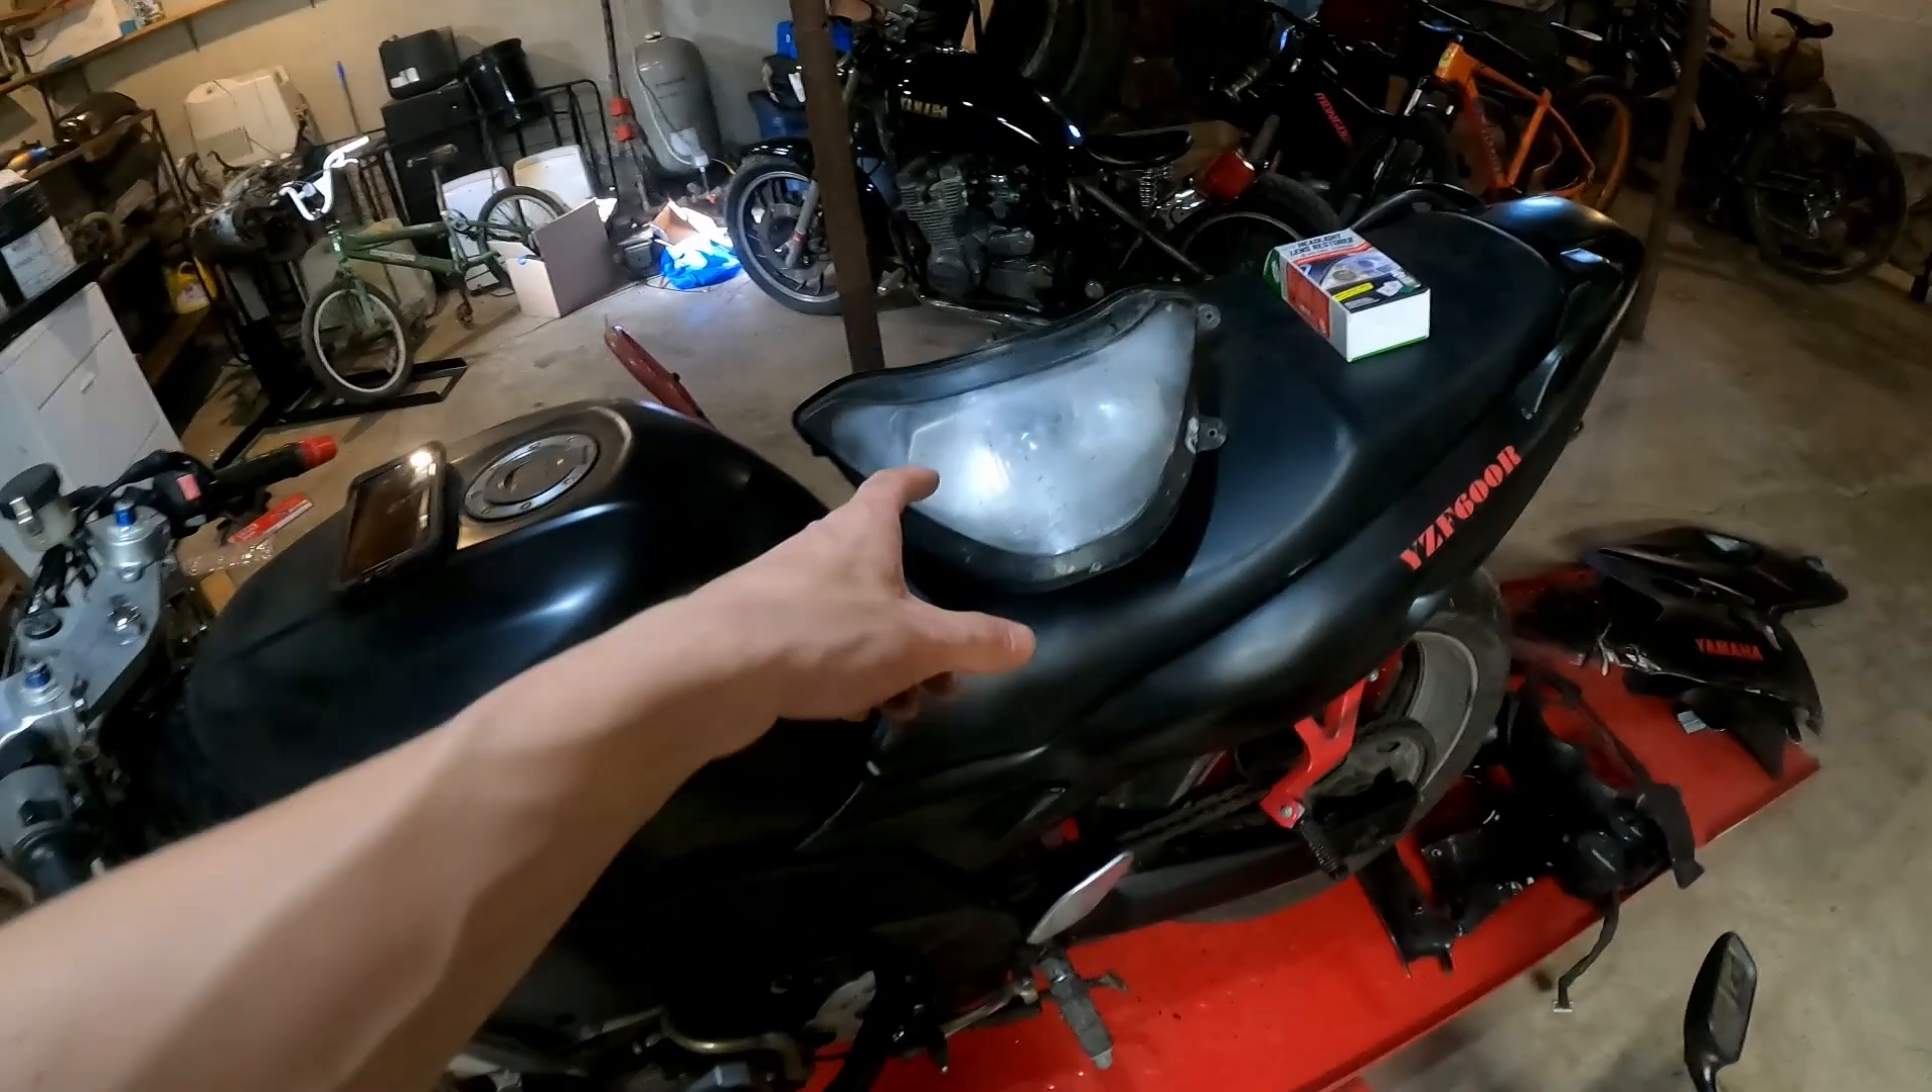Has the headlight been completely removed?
Yes.